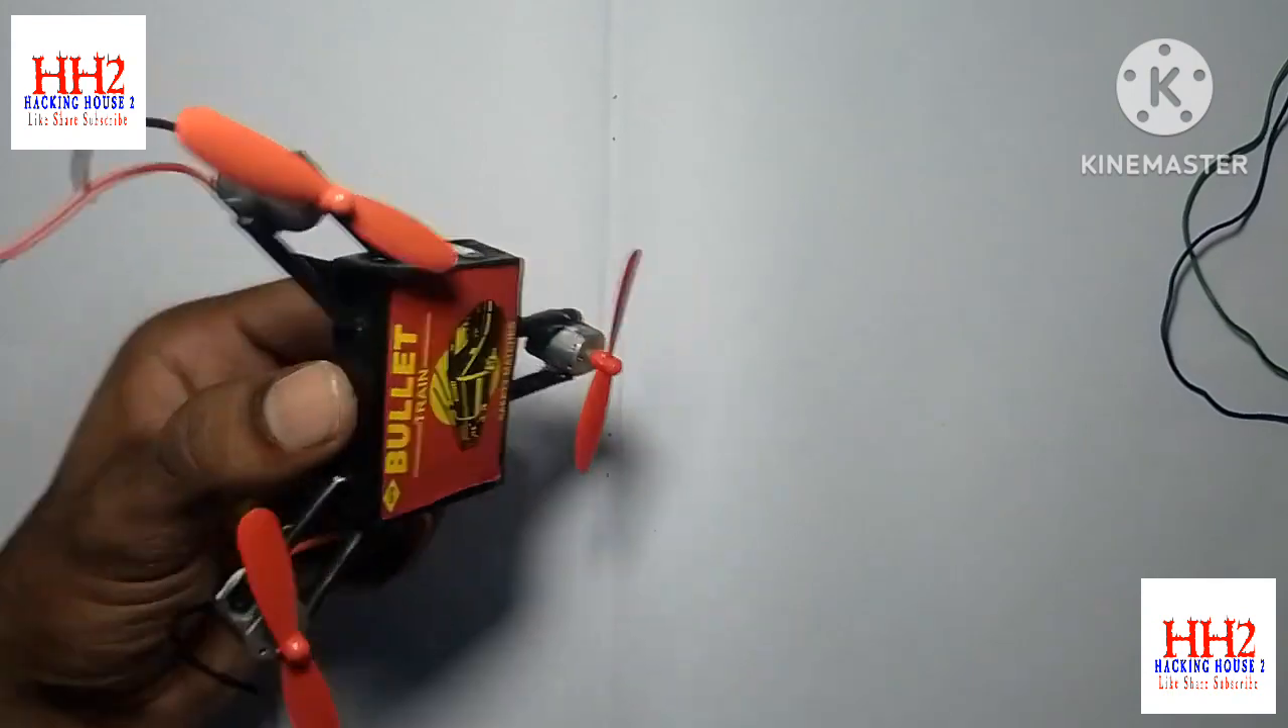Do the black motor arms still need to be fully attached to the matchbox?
No.